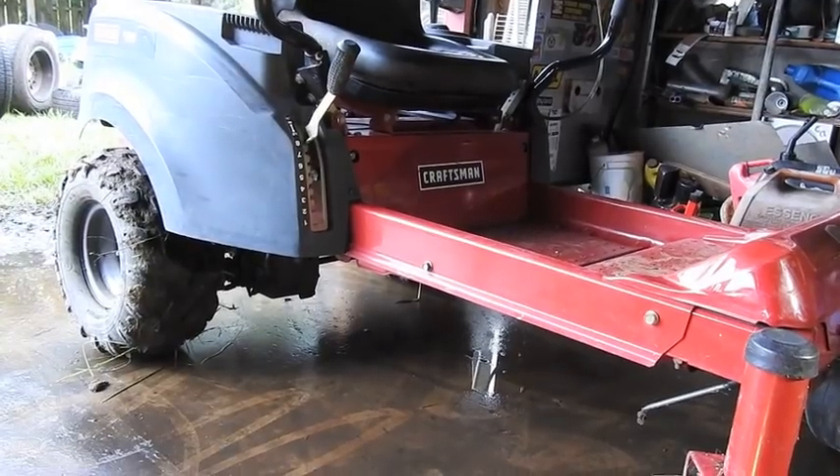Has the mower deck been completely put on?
No.